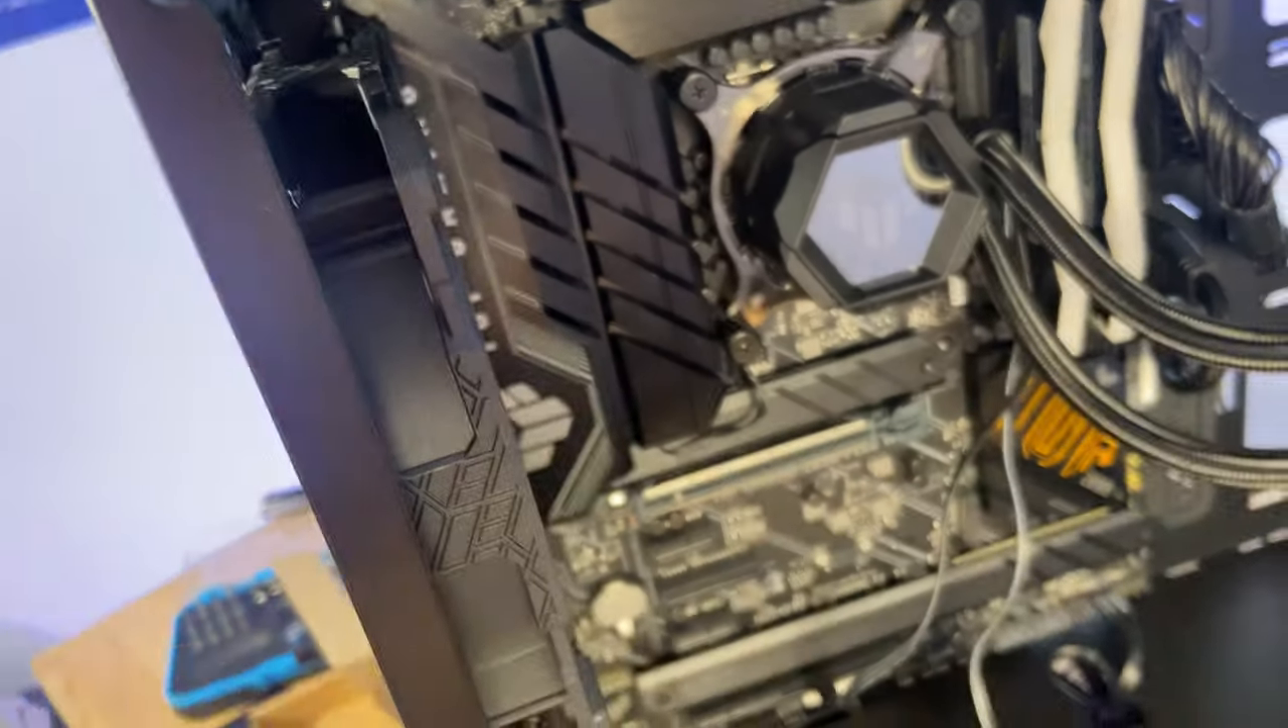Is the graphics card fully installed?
No.